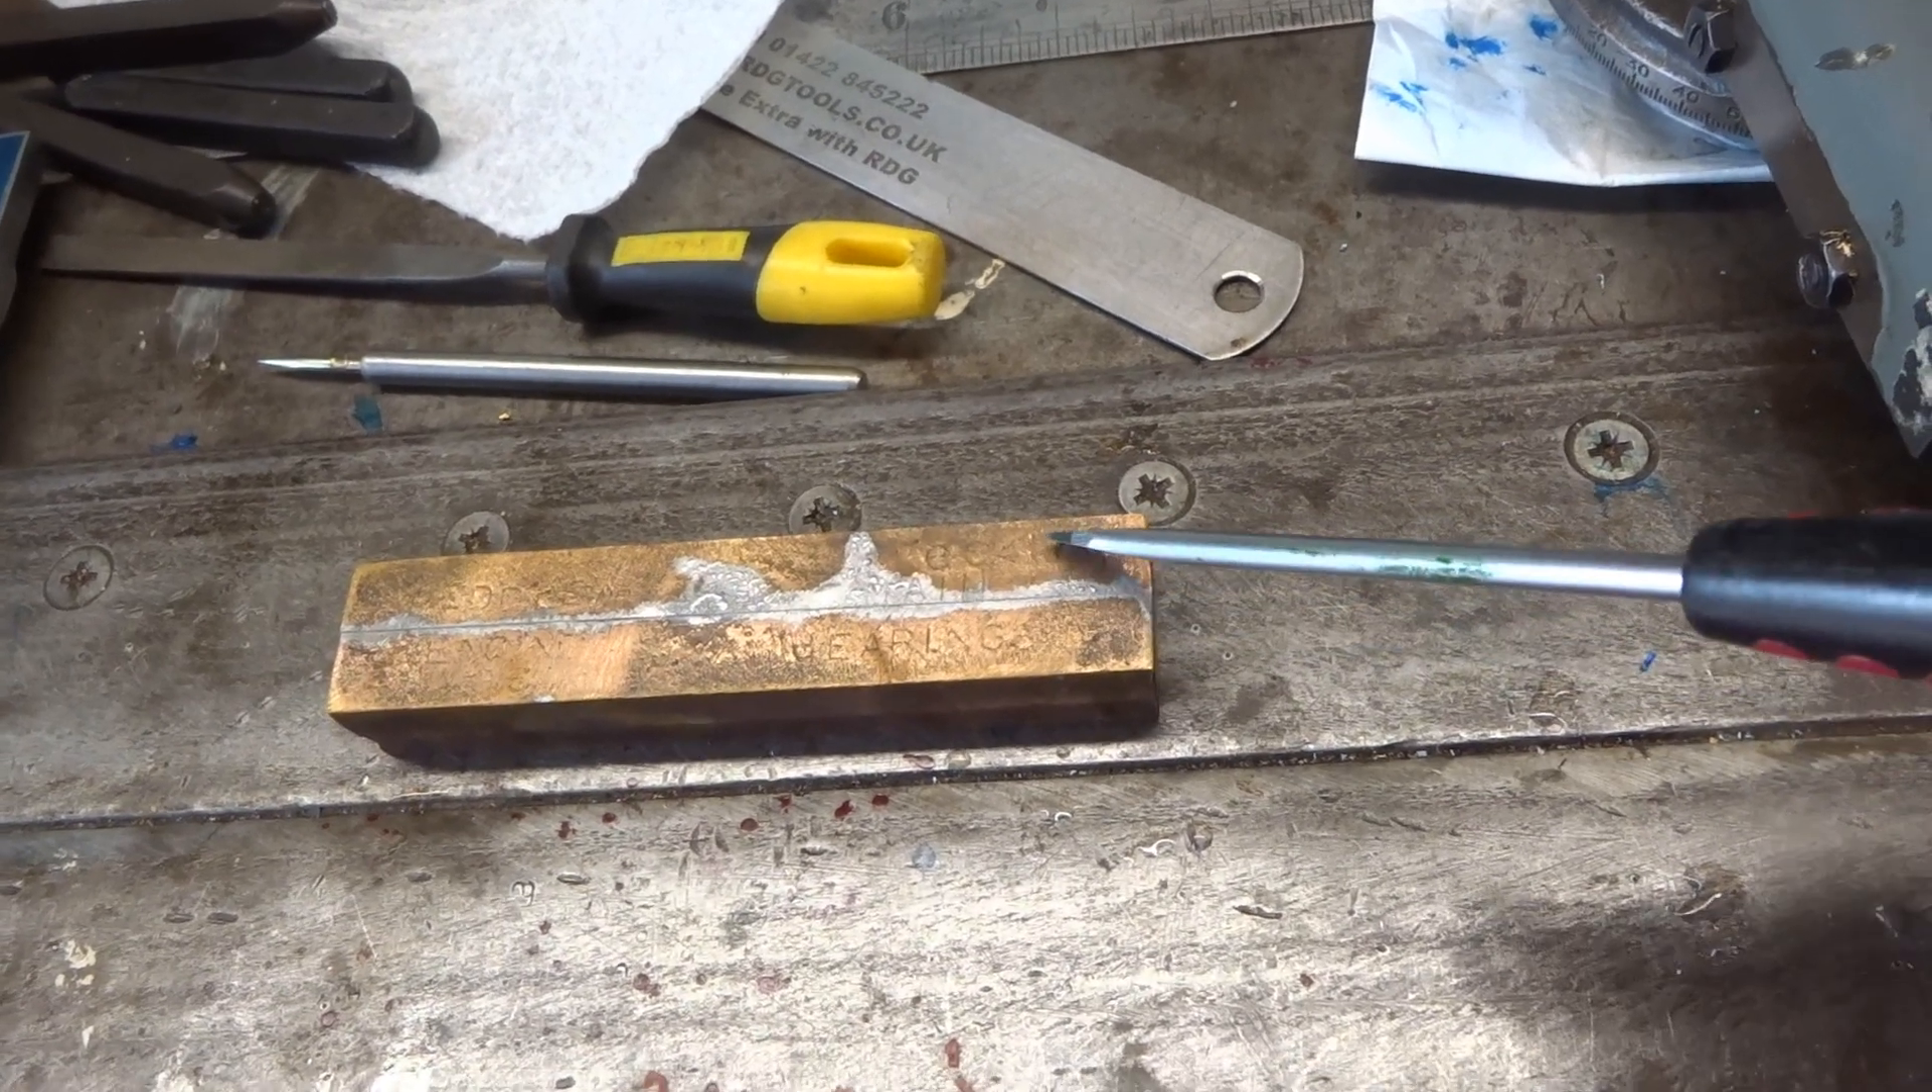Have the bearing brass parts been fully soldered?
Yes.